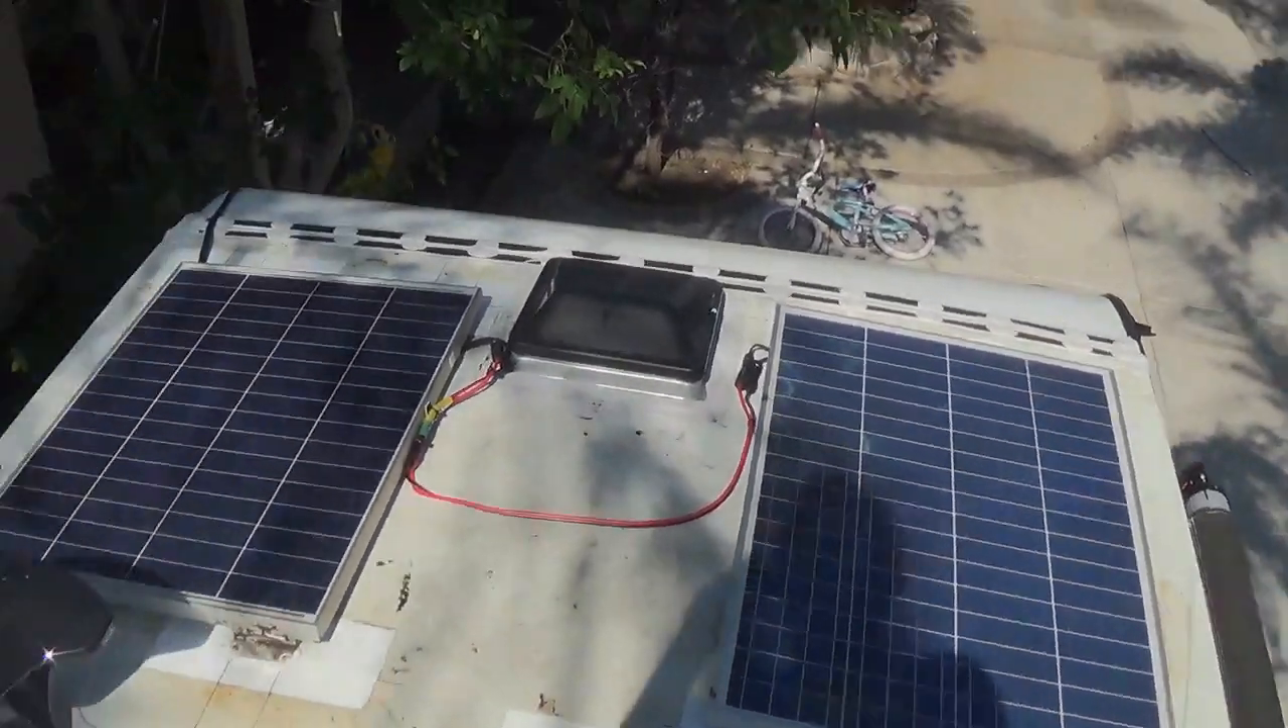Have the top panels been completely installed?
Yes.